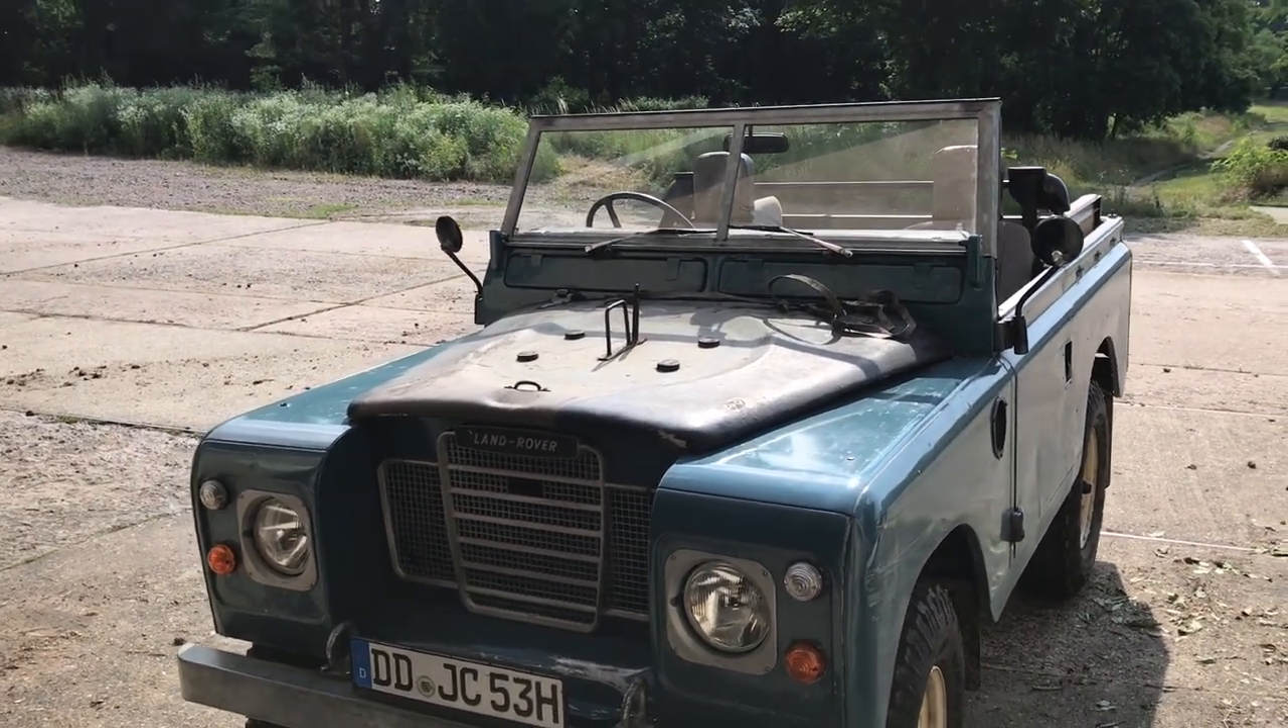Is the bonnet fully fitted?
Yes.